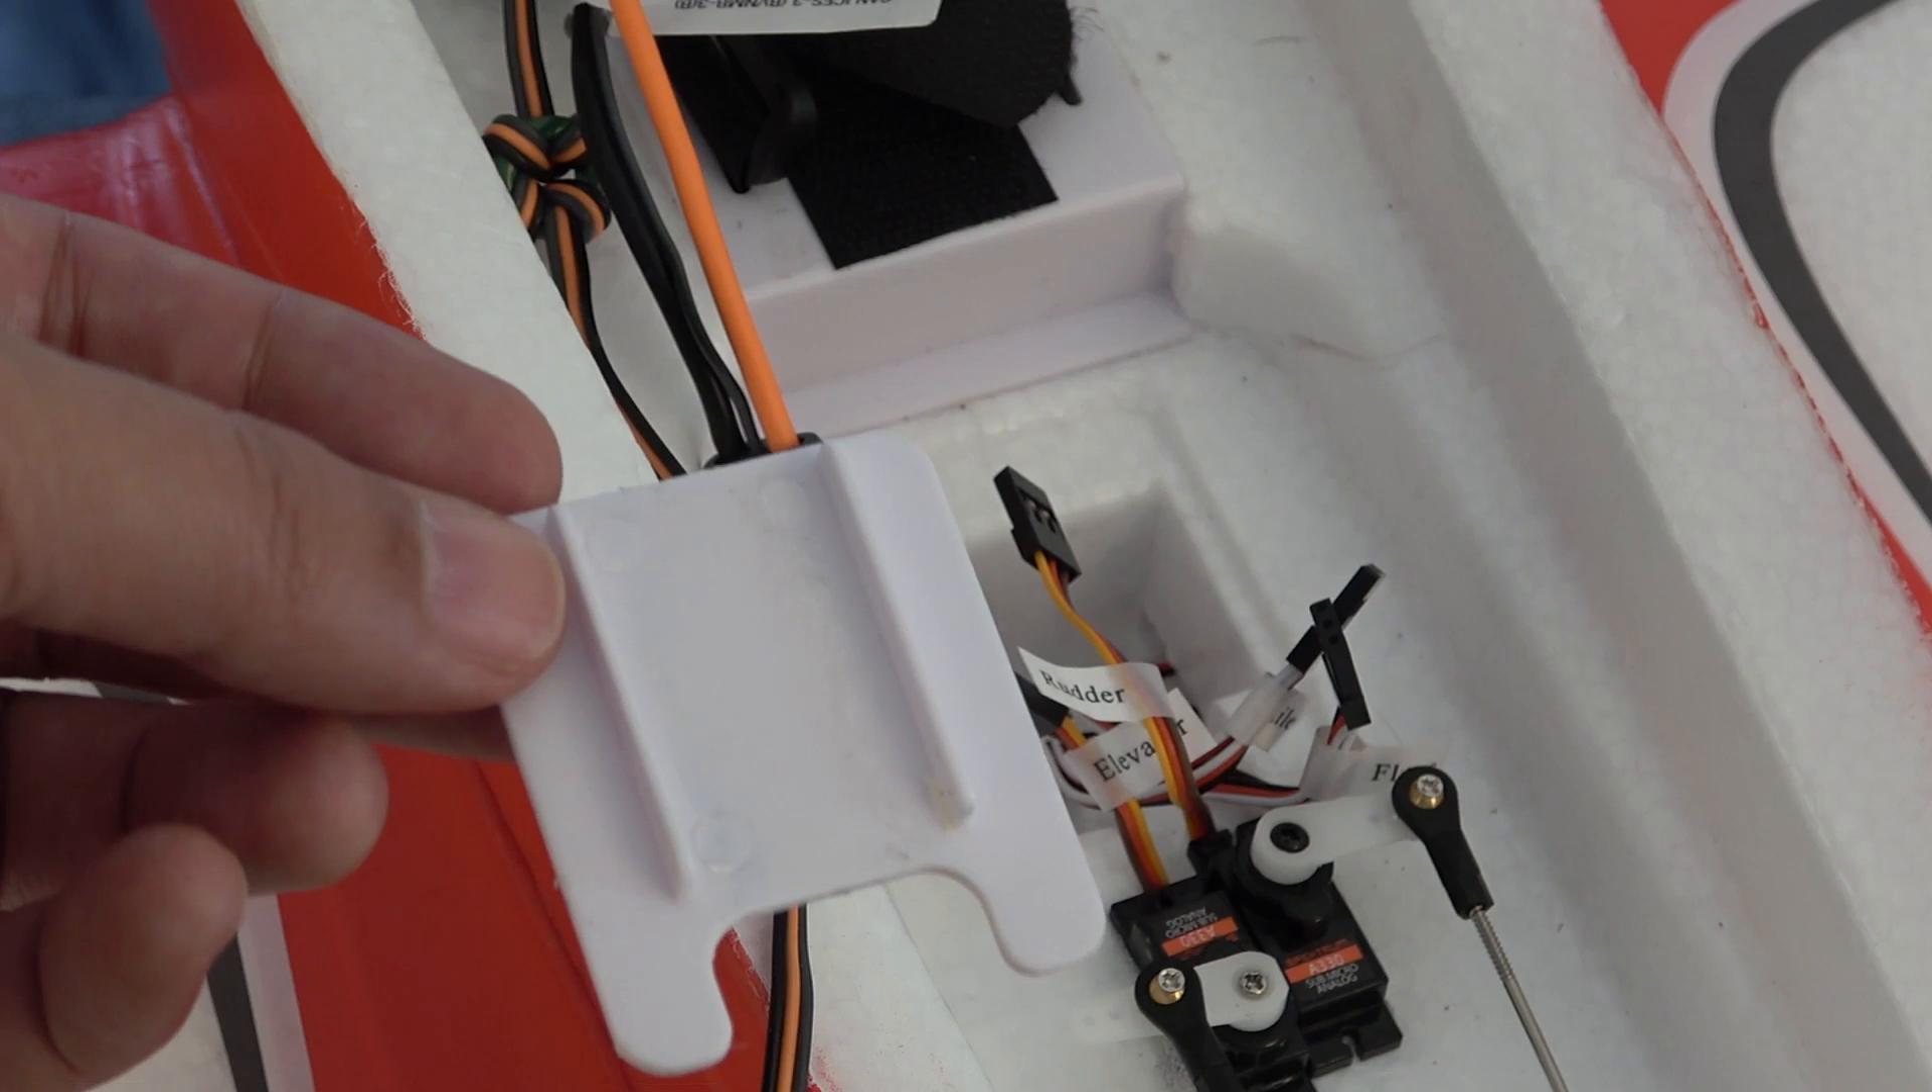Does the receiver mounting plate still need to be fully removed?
No.